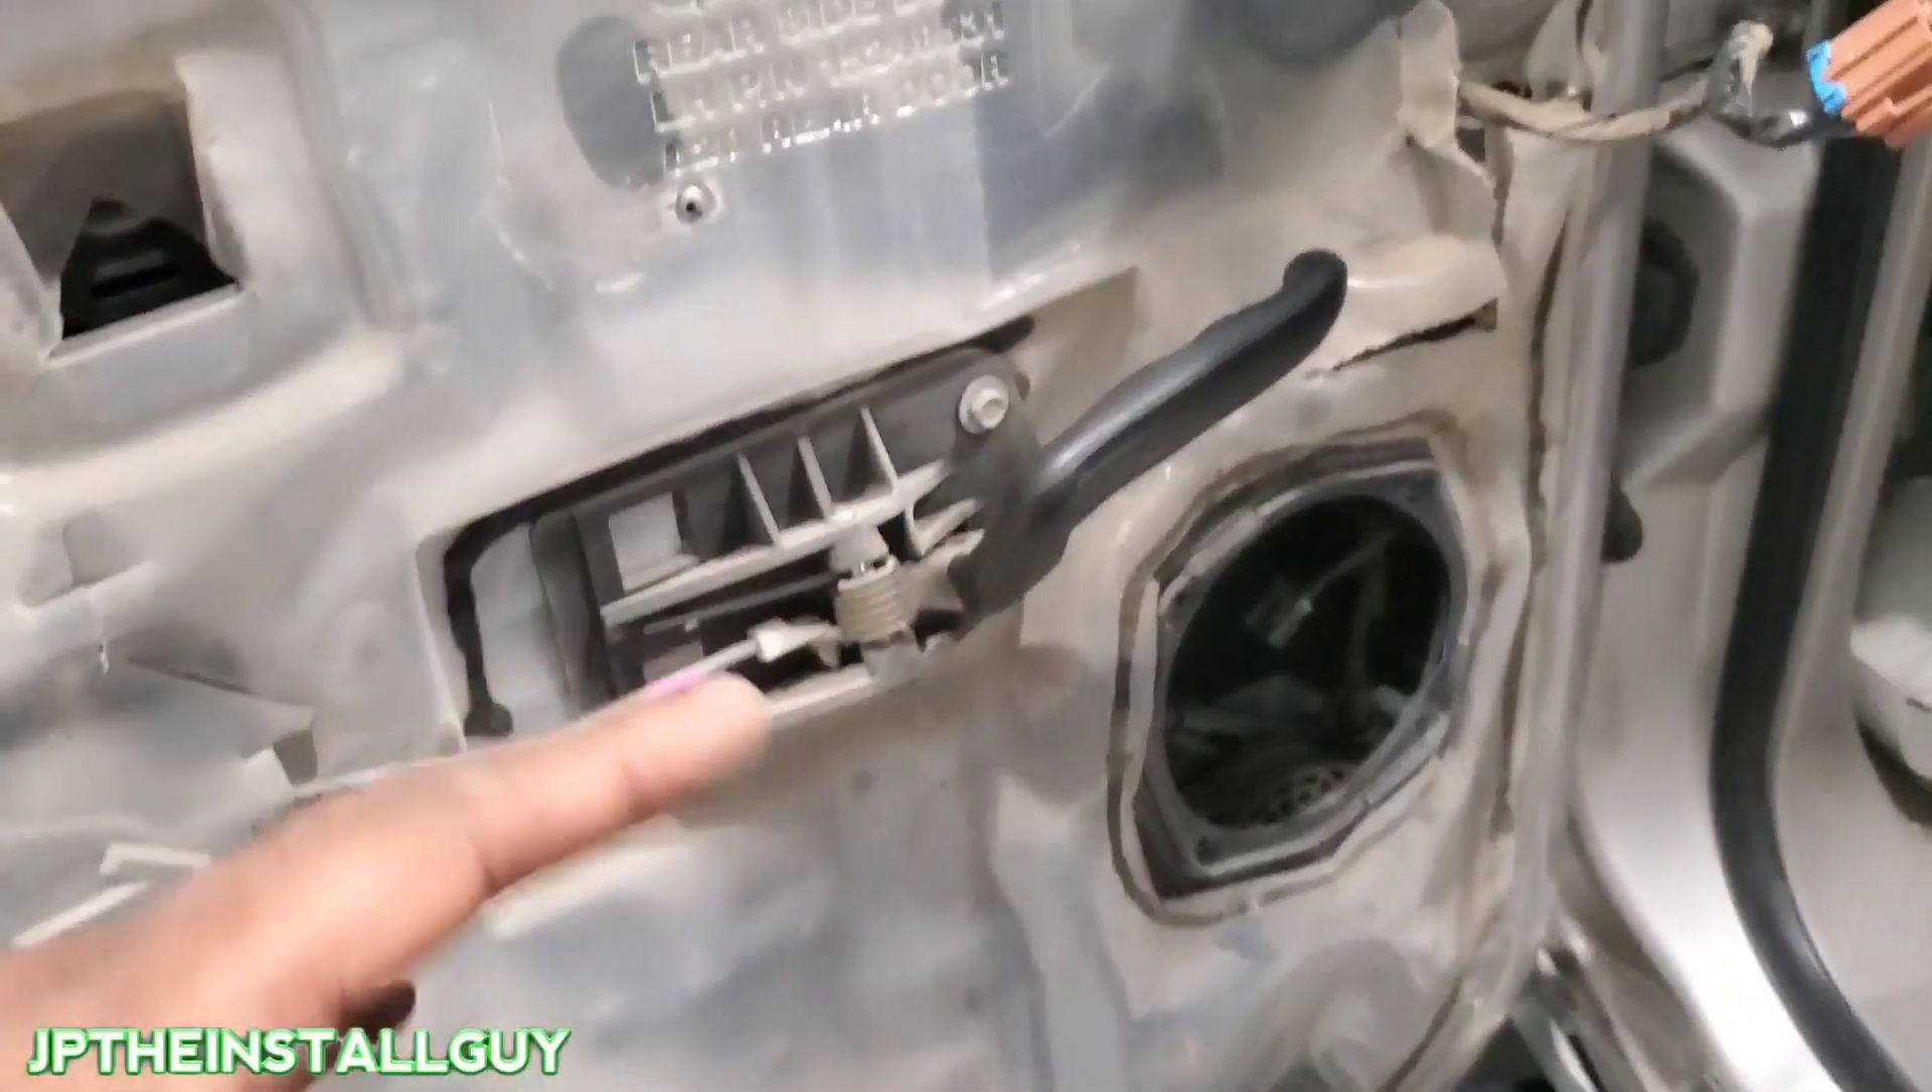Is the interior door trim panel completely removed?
Yes.